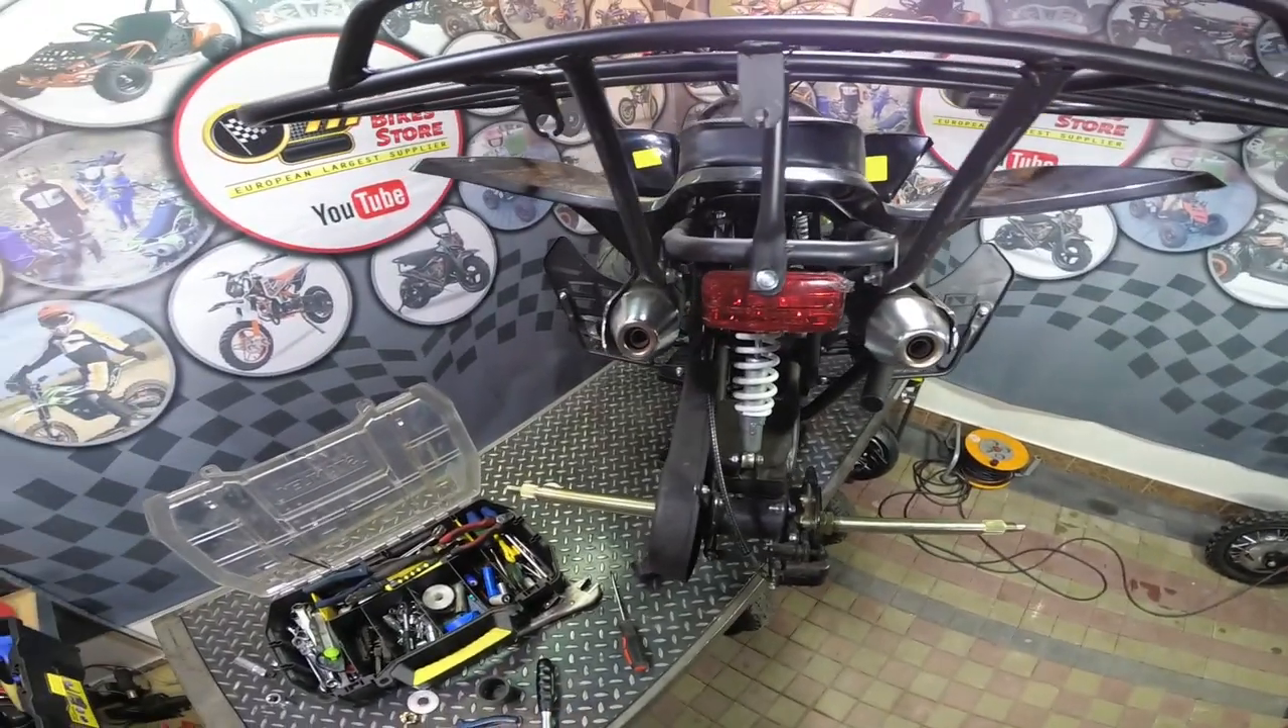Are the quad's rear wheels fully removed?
Yes.